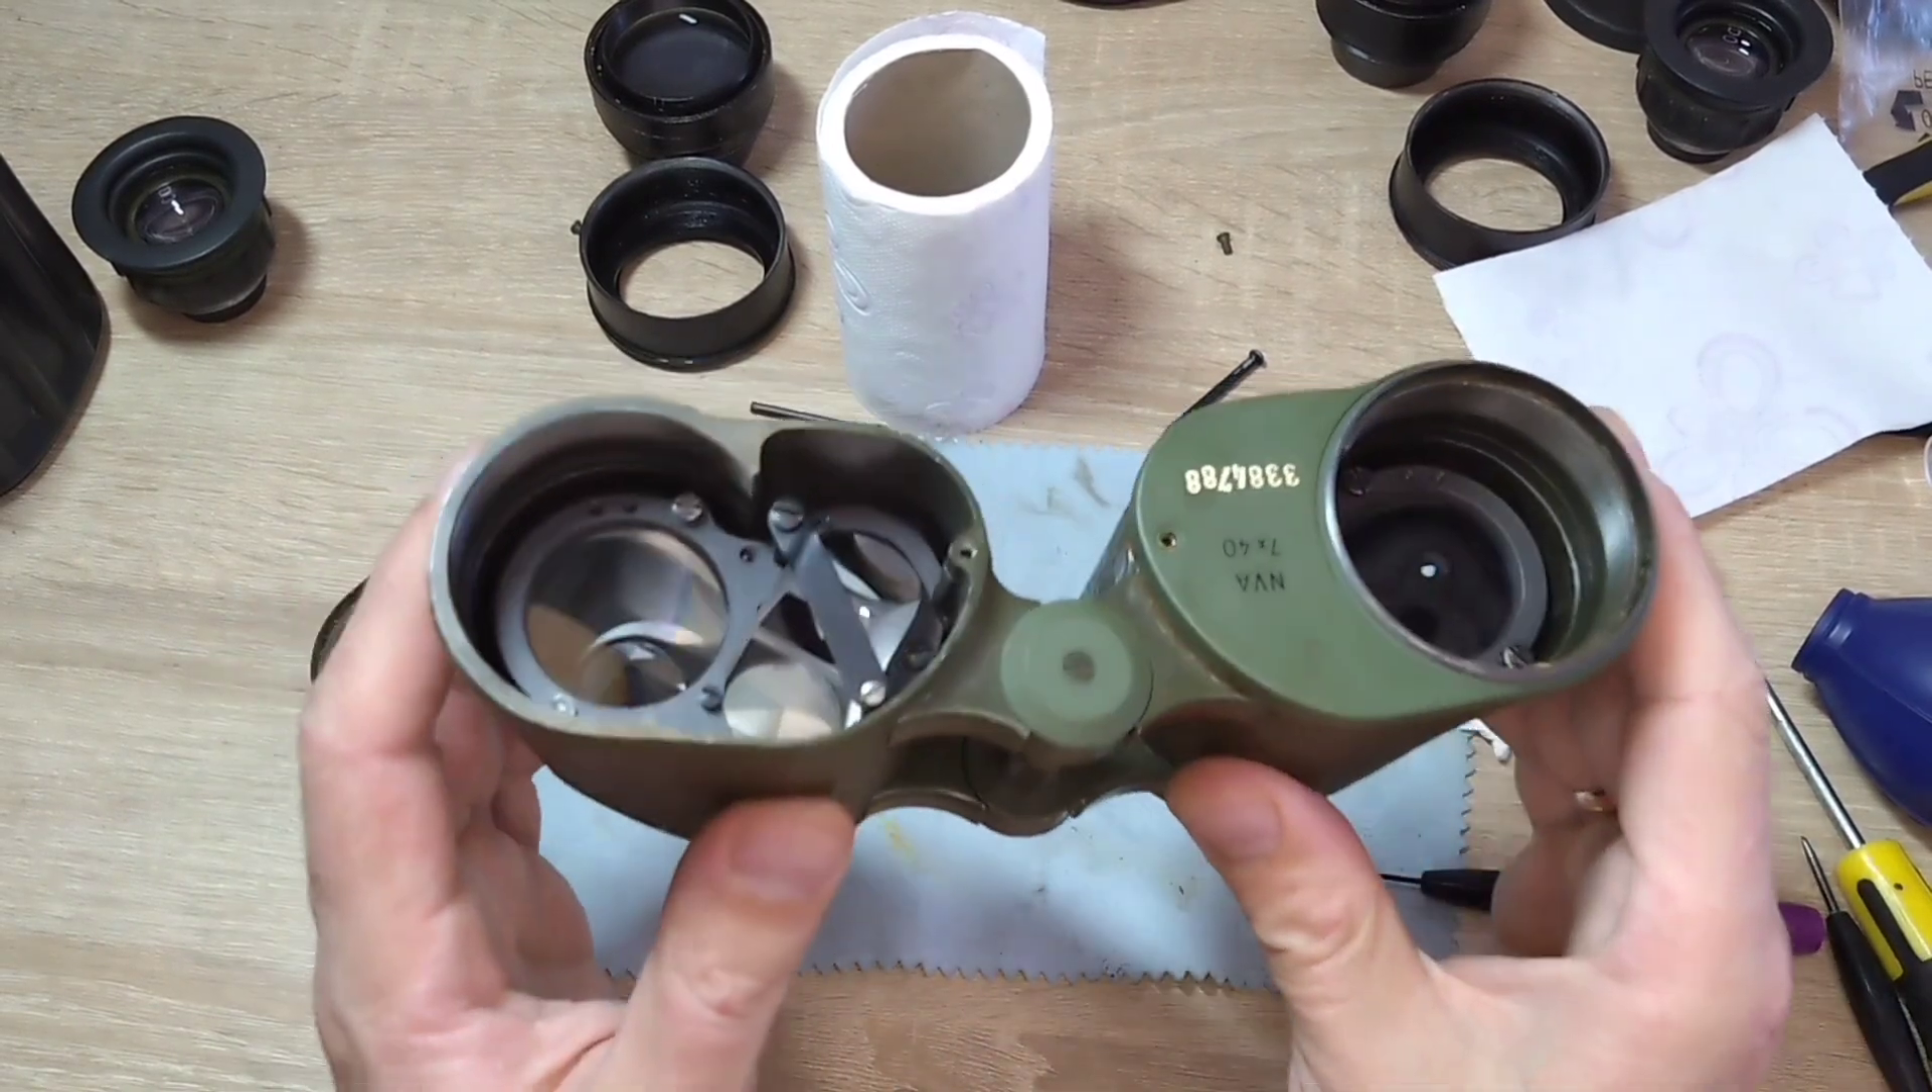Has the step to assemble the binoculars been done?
No.